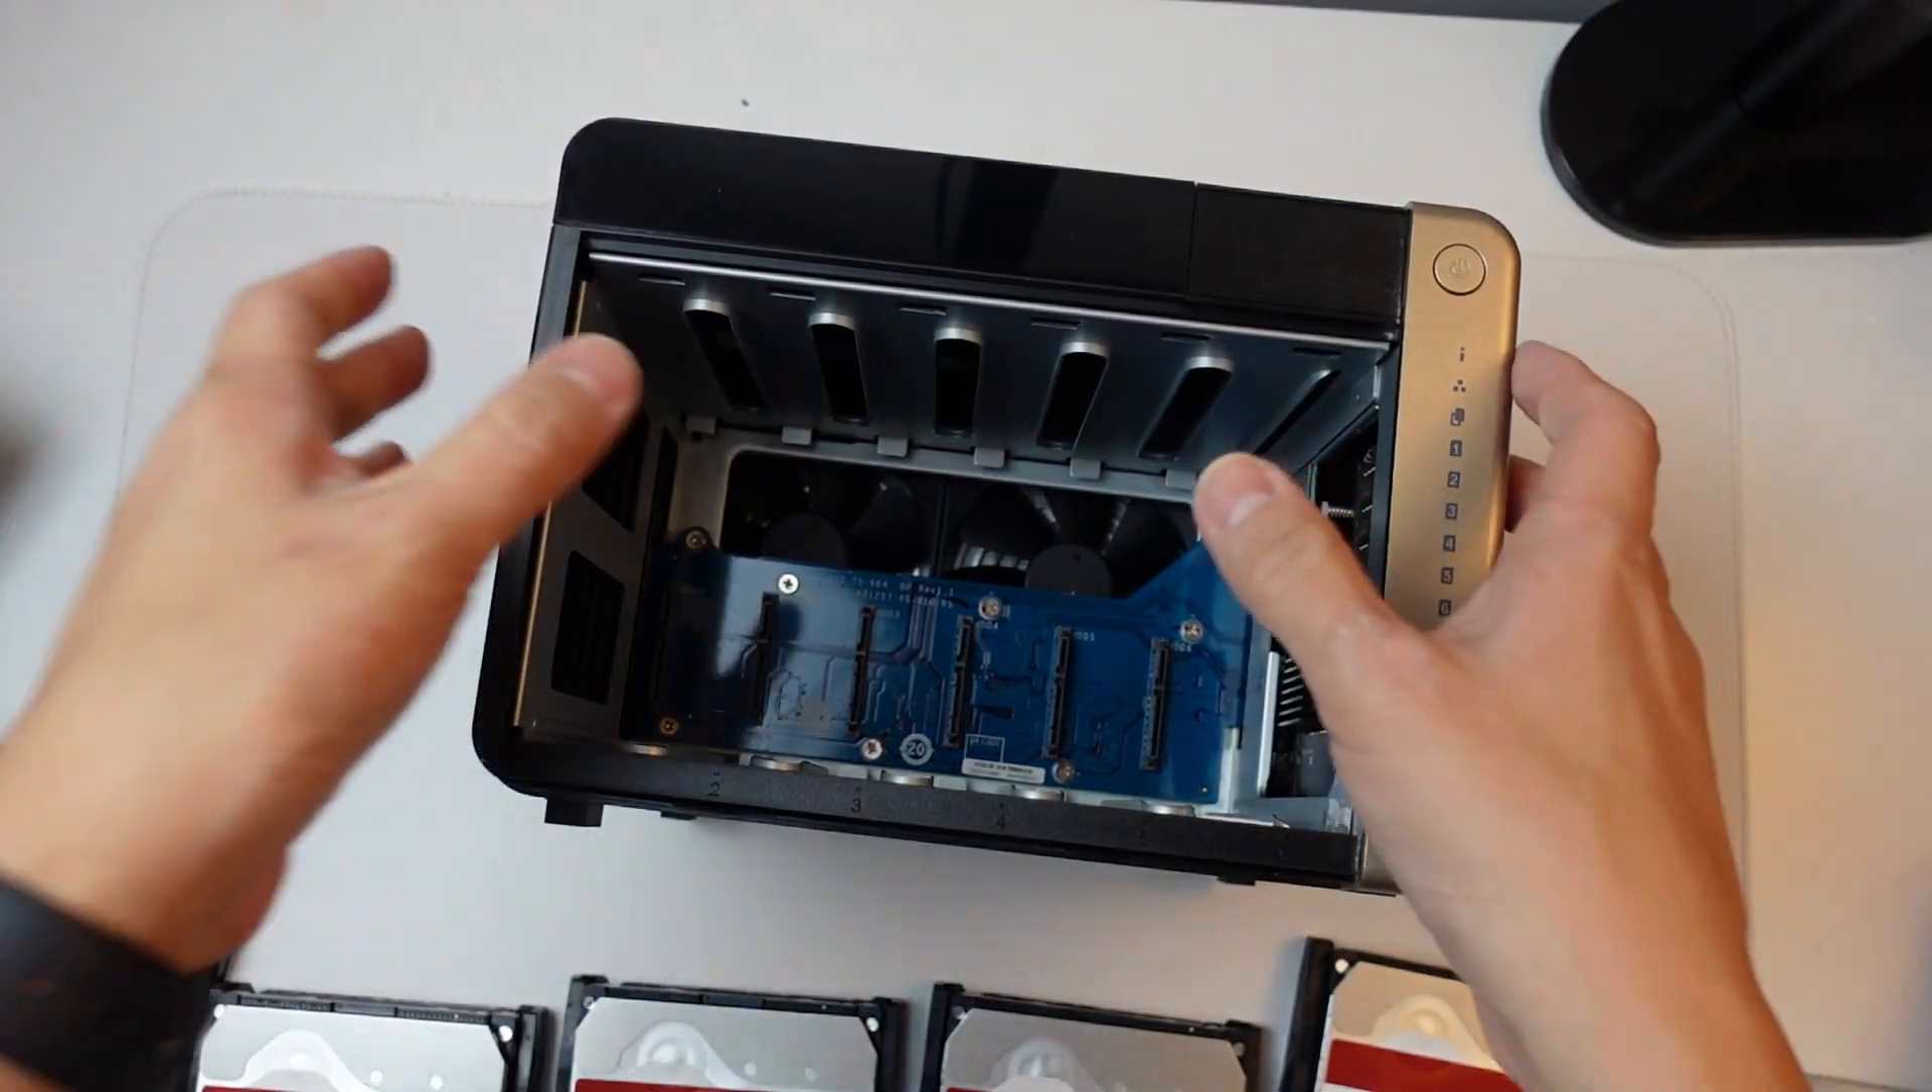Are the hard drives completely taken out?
Yes.